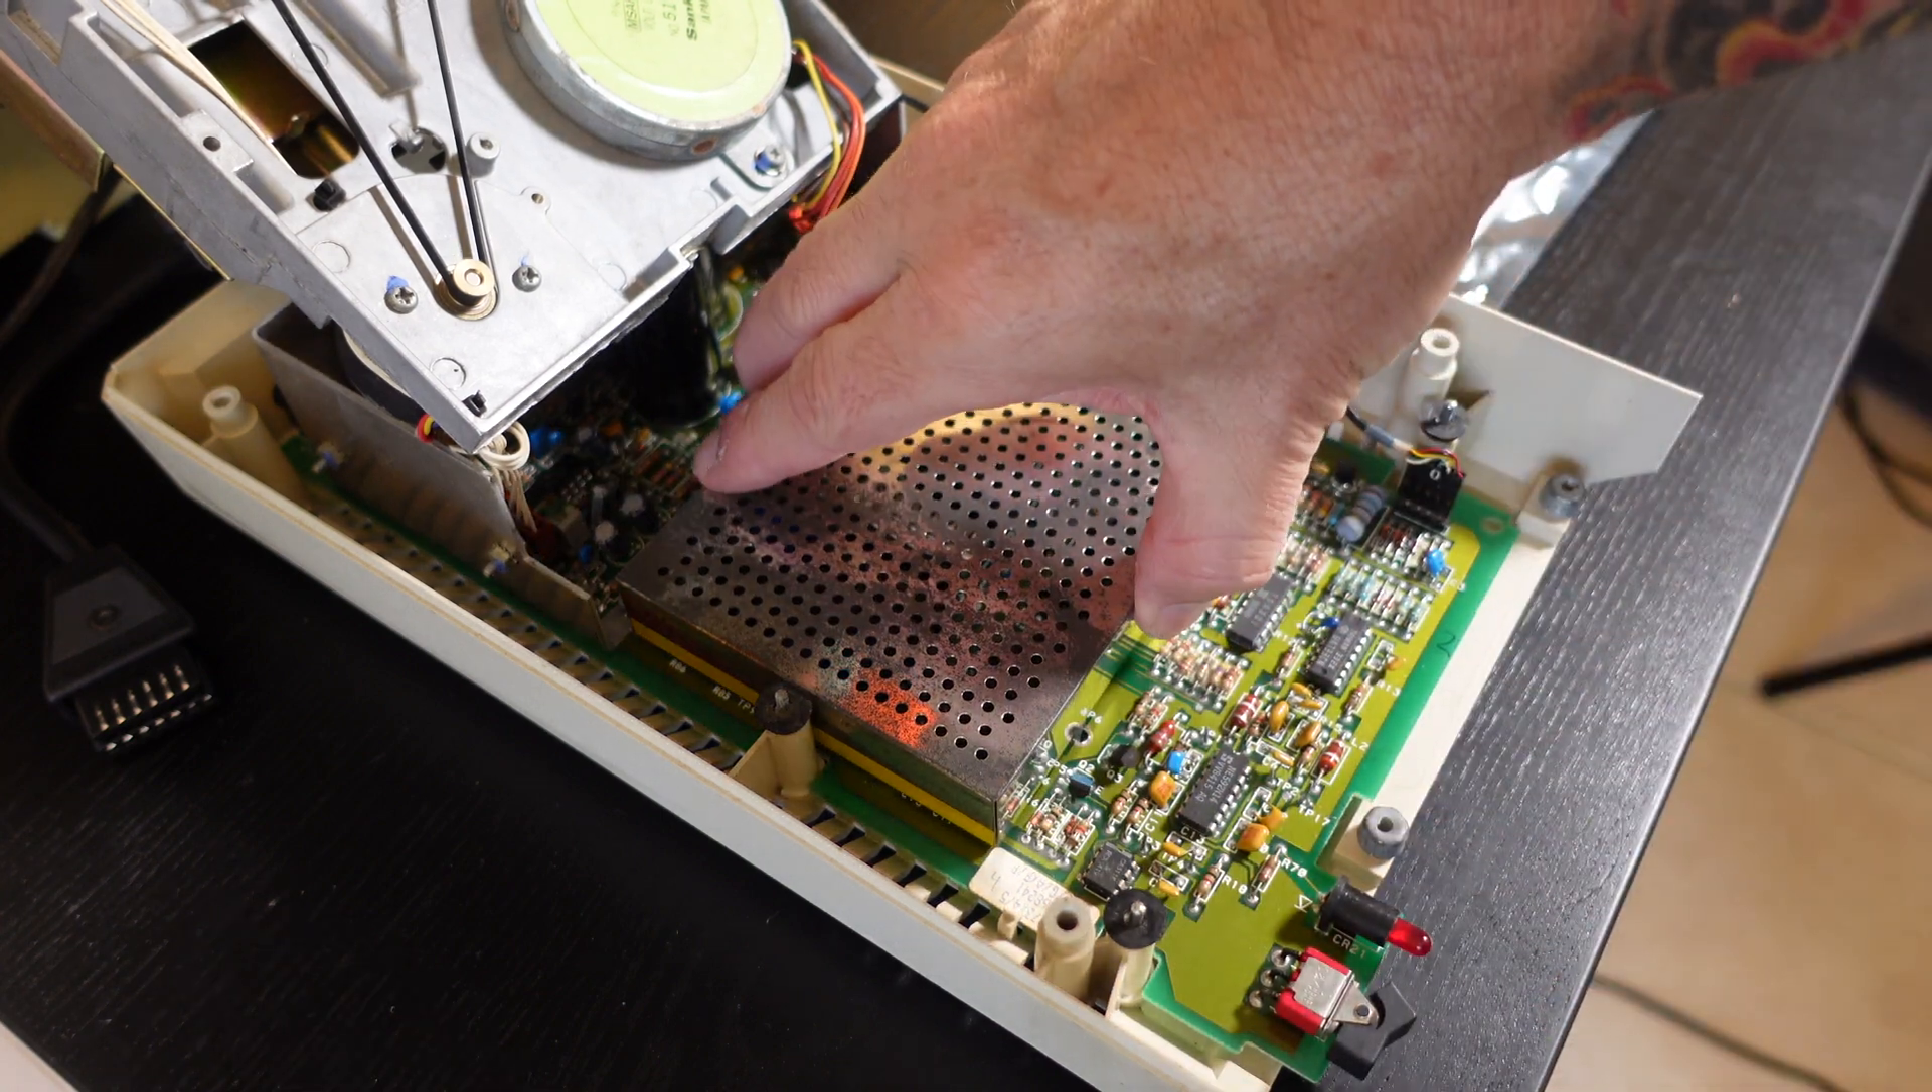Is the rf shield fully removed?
No.